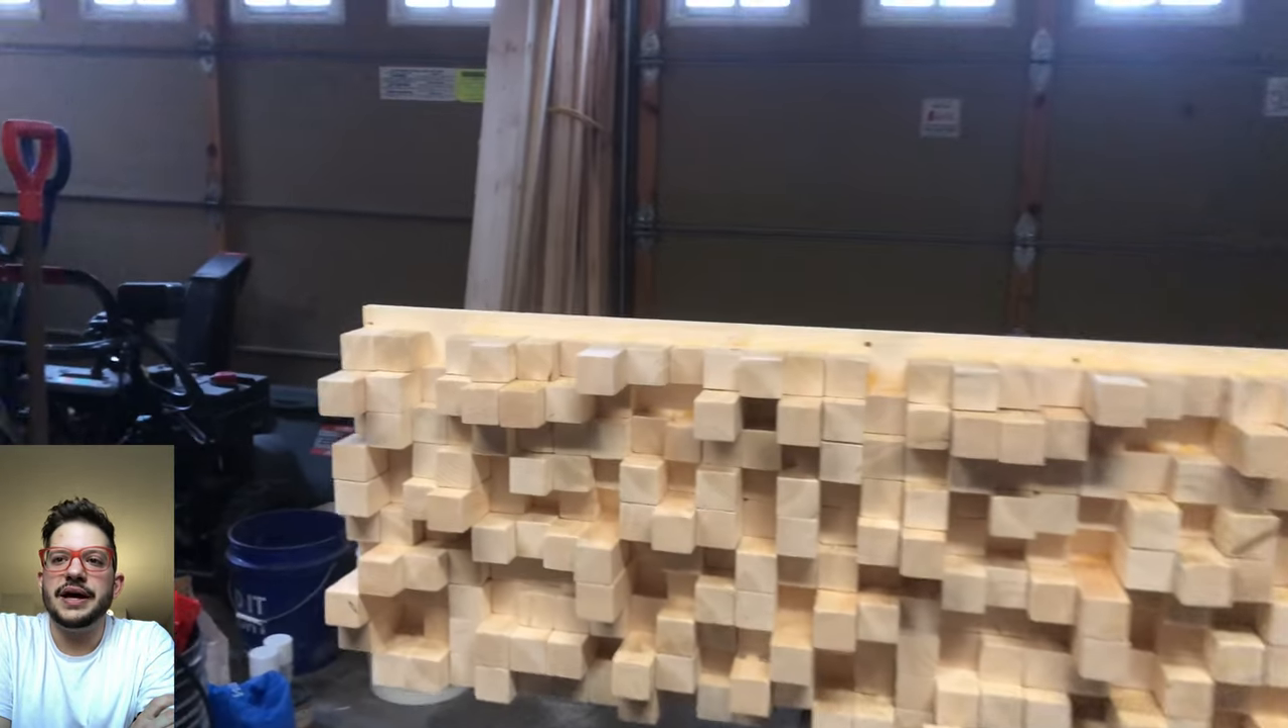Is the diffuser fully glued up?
Yes.